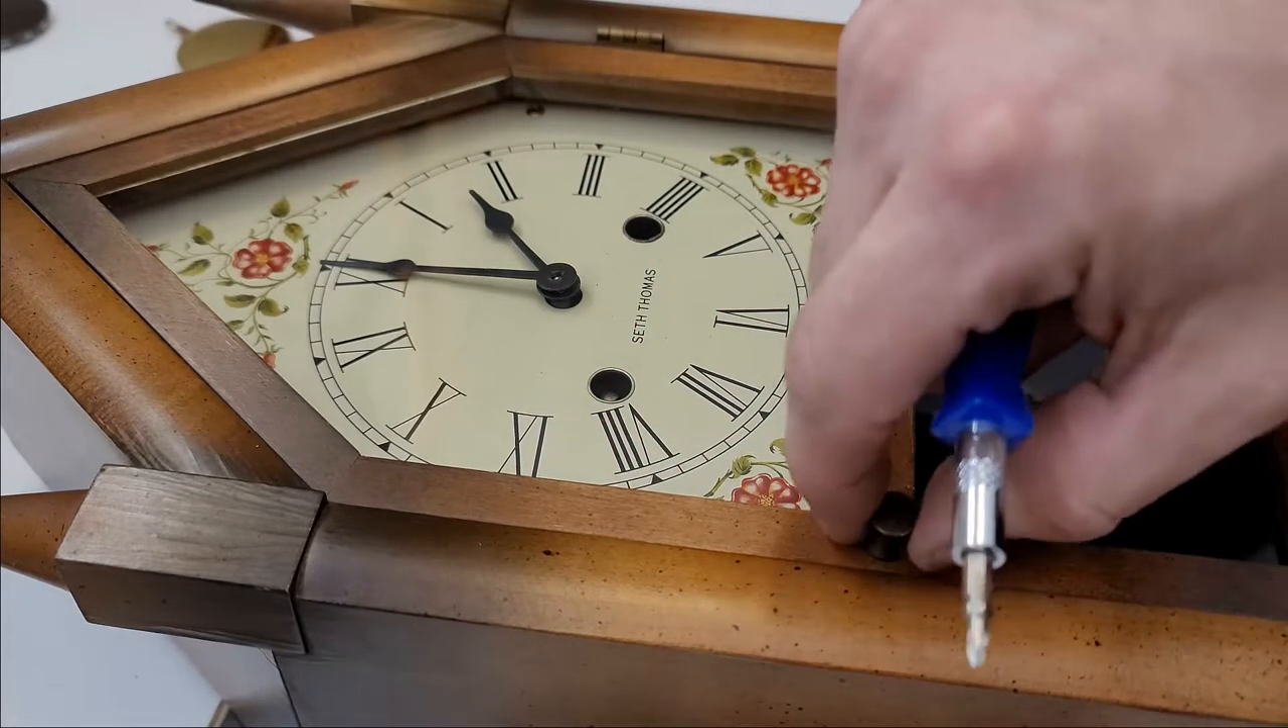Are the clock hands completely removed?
No.